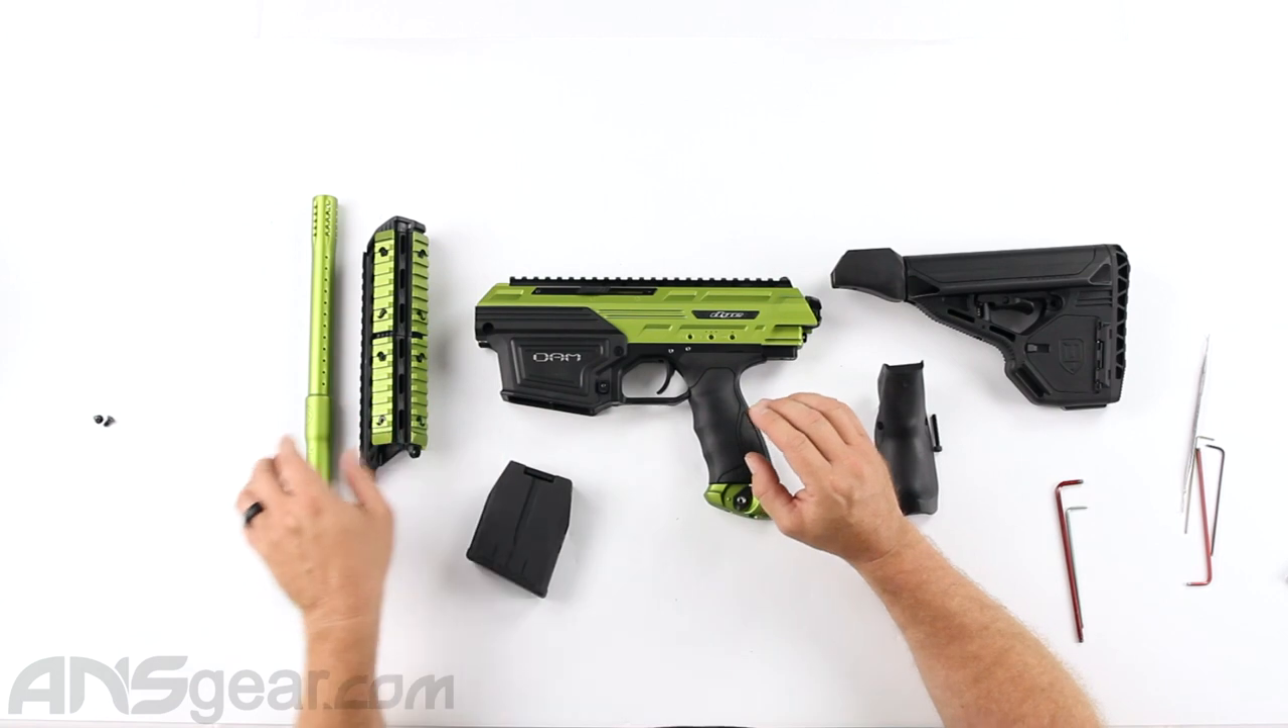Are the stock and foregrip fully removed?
Yes.